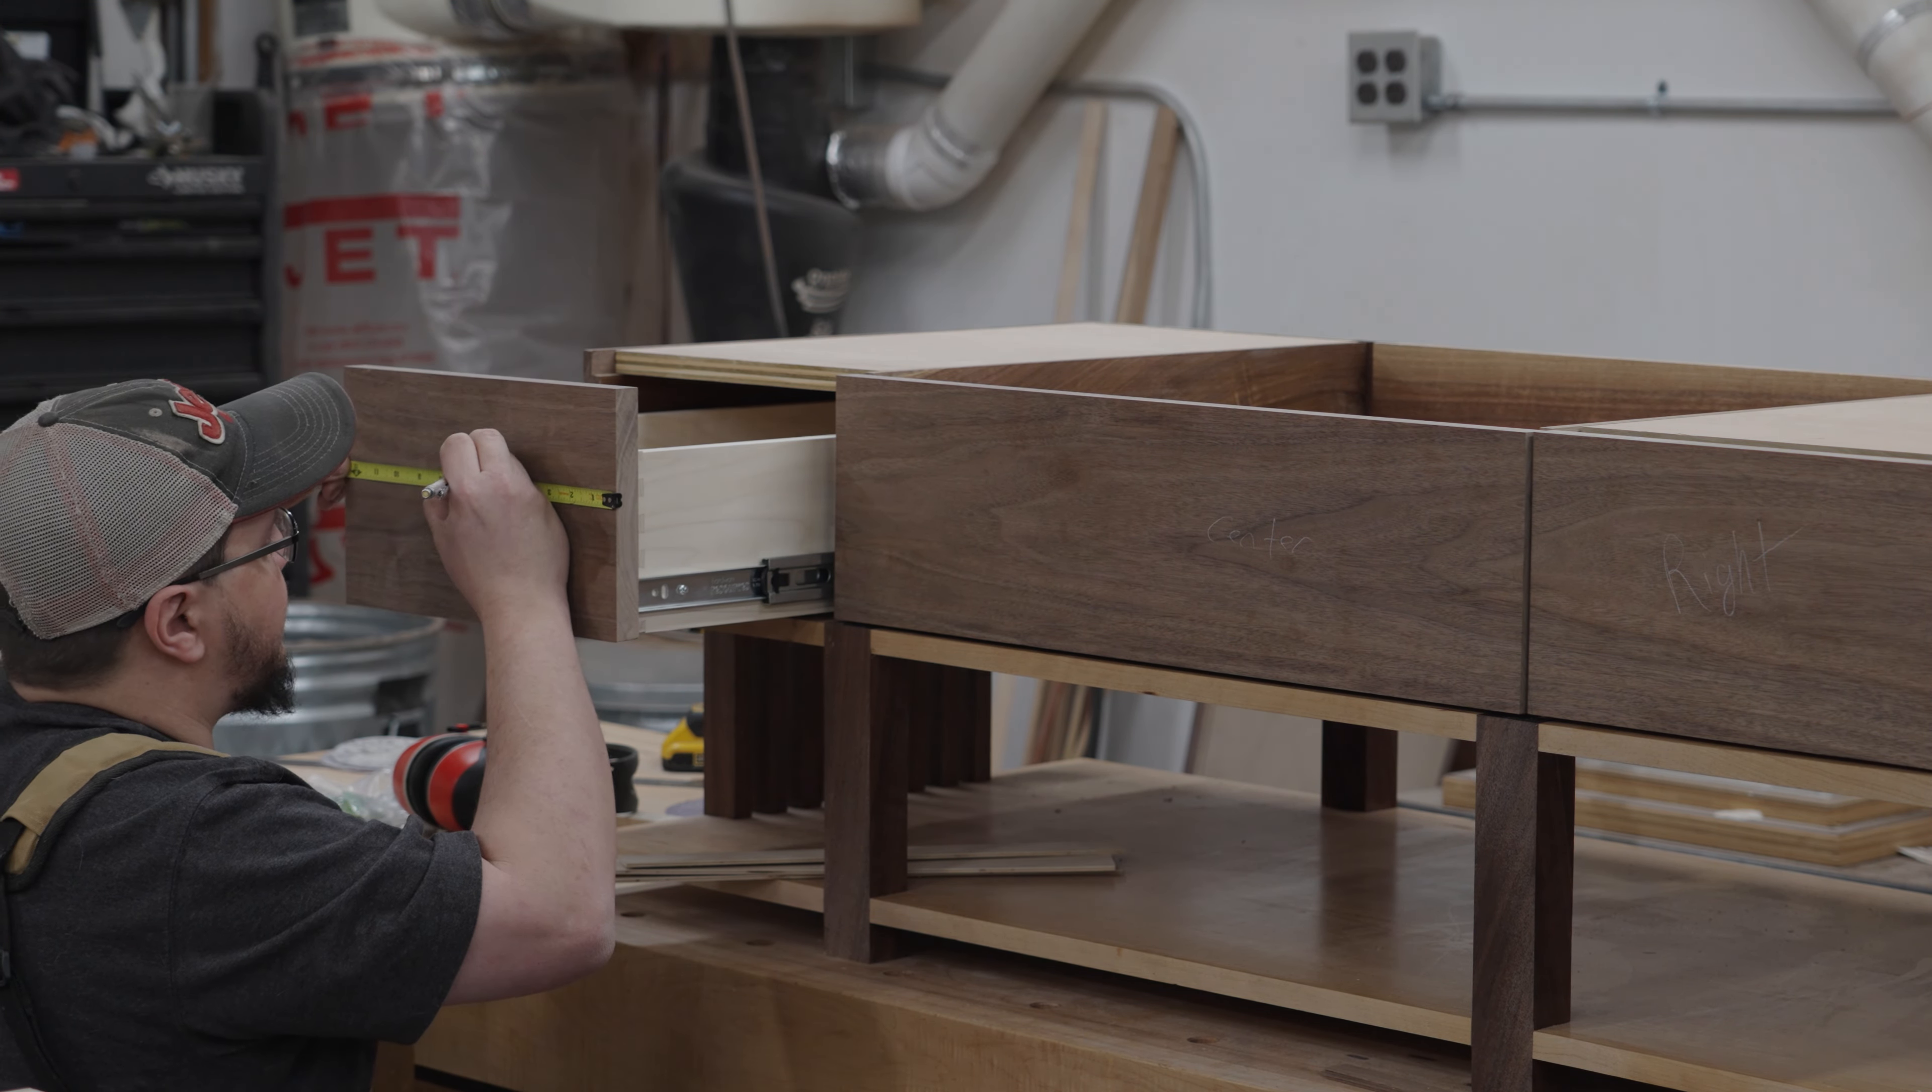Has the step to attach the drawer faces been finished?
Yes.